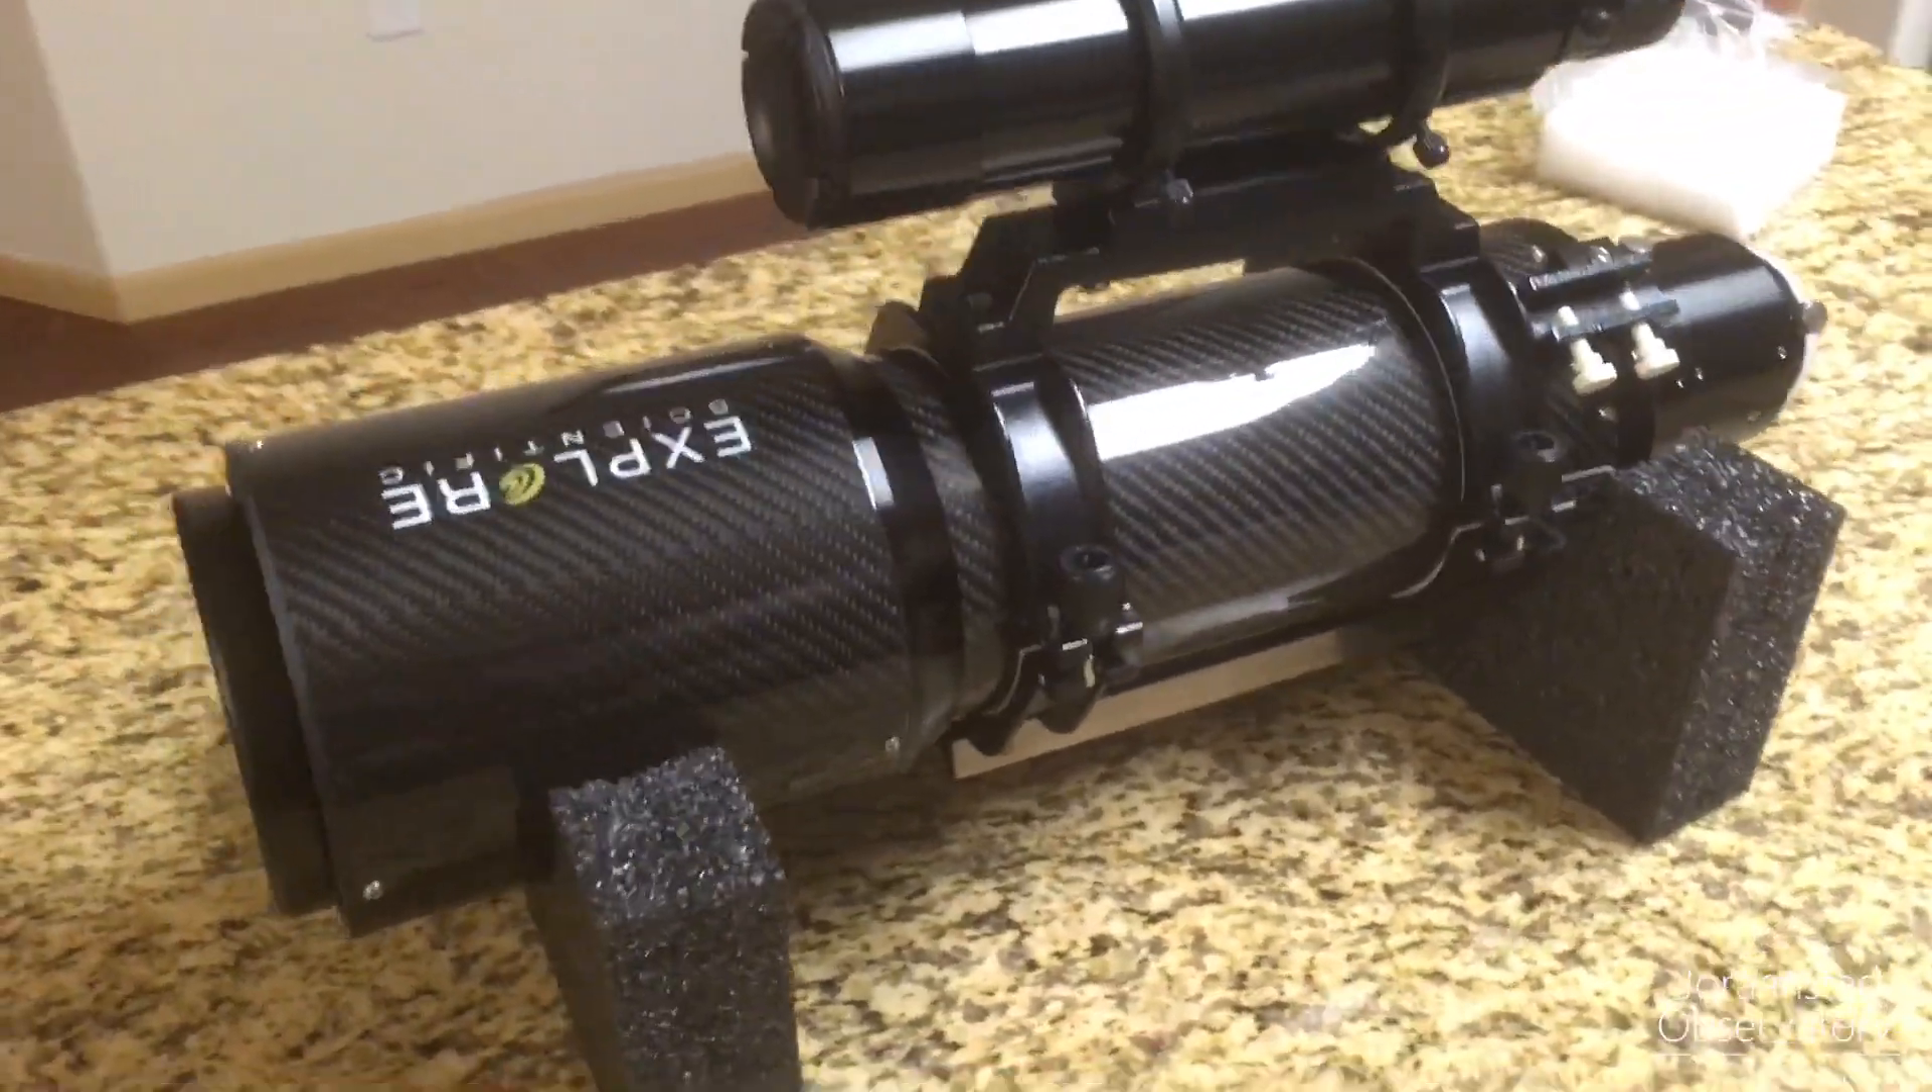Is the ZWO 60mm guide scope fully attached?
Yes.